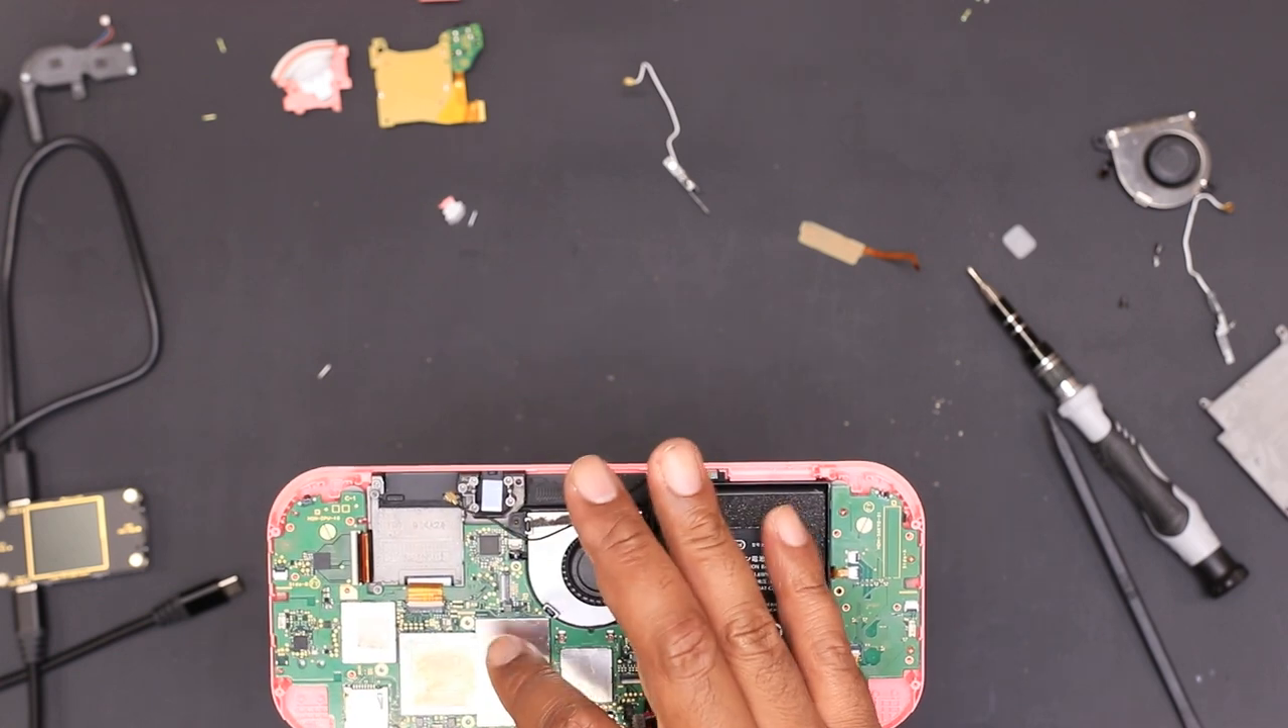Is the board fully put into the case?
Yes.